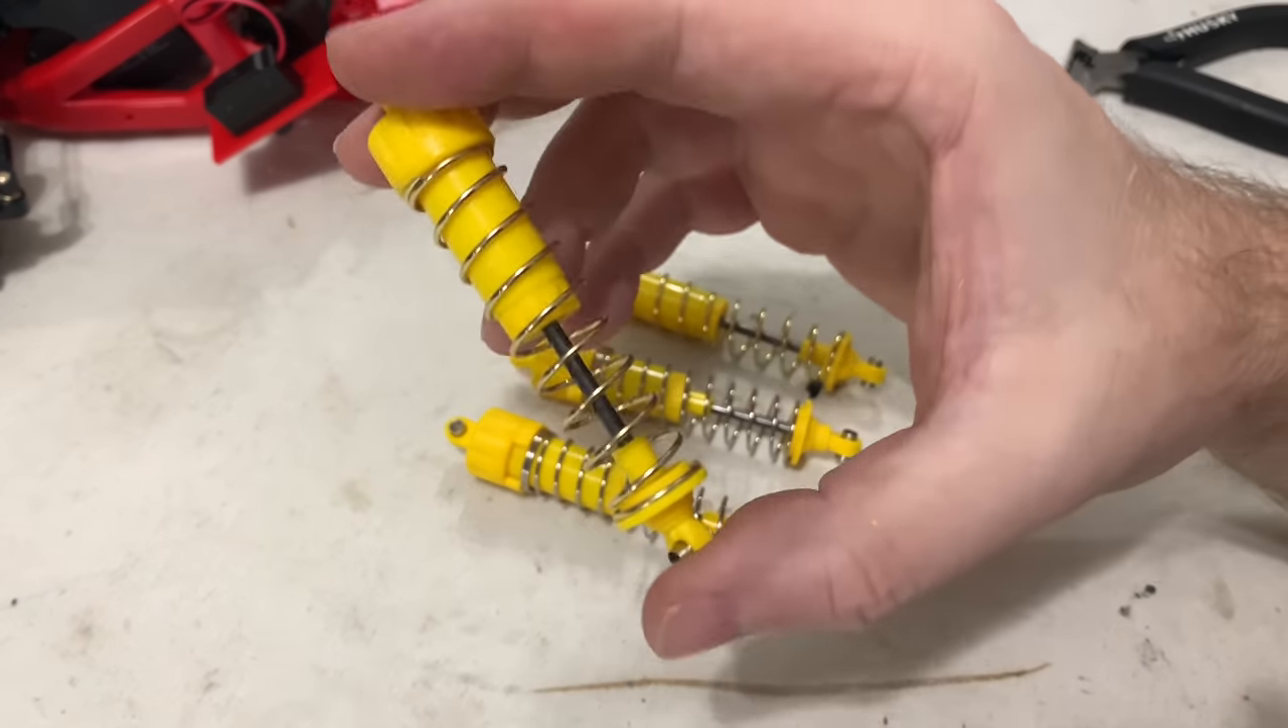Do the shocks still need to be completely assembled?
No.